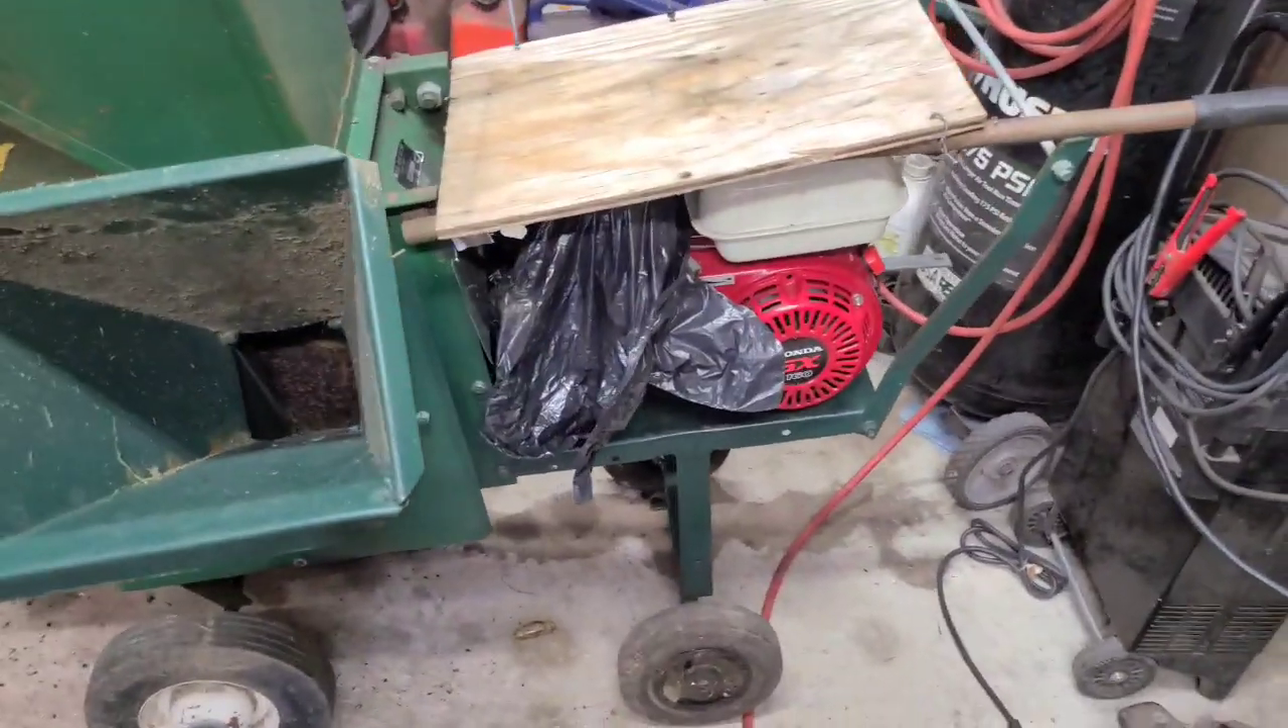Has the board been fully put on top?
Yes.